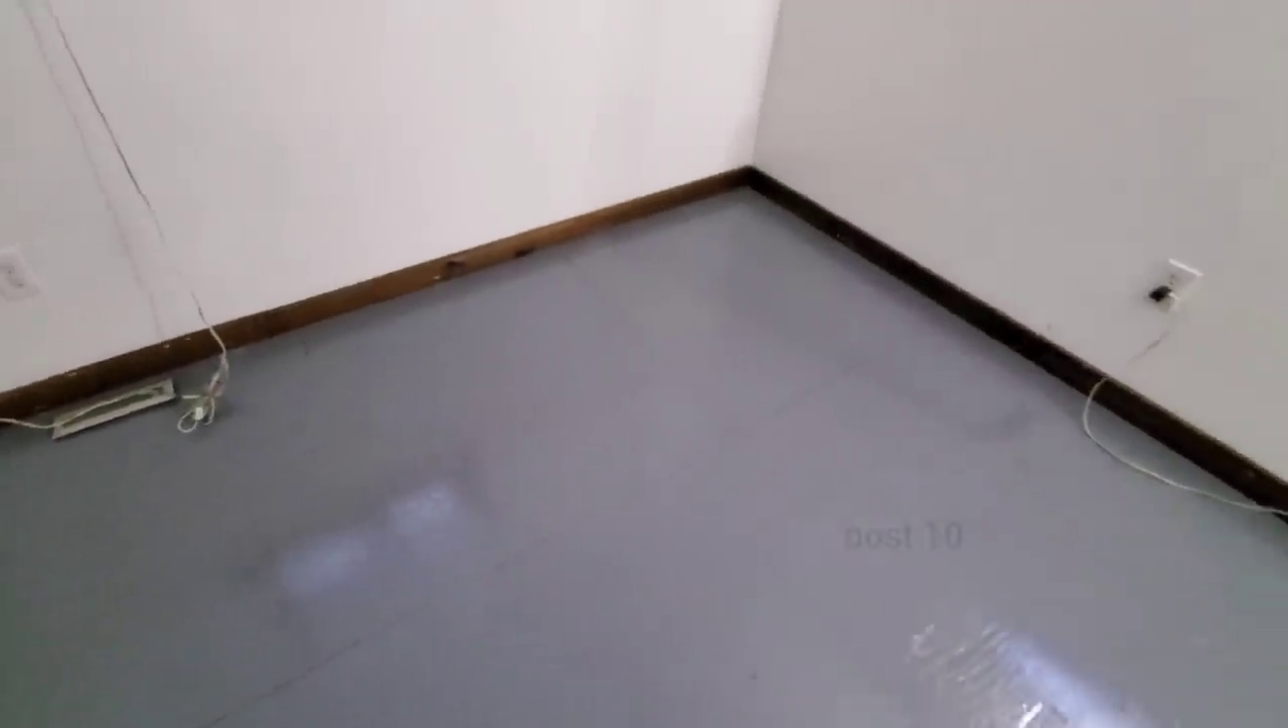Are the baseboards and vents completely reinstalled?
Yes.